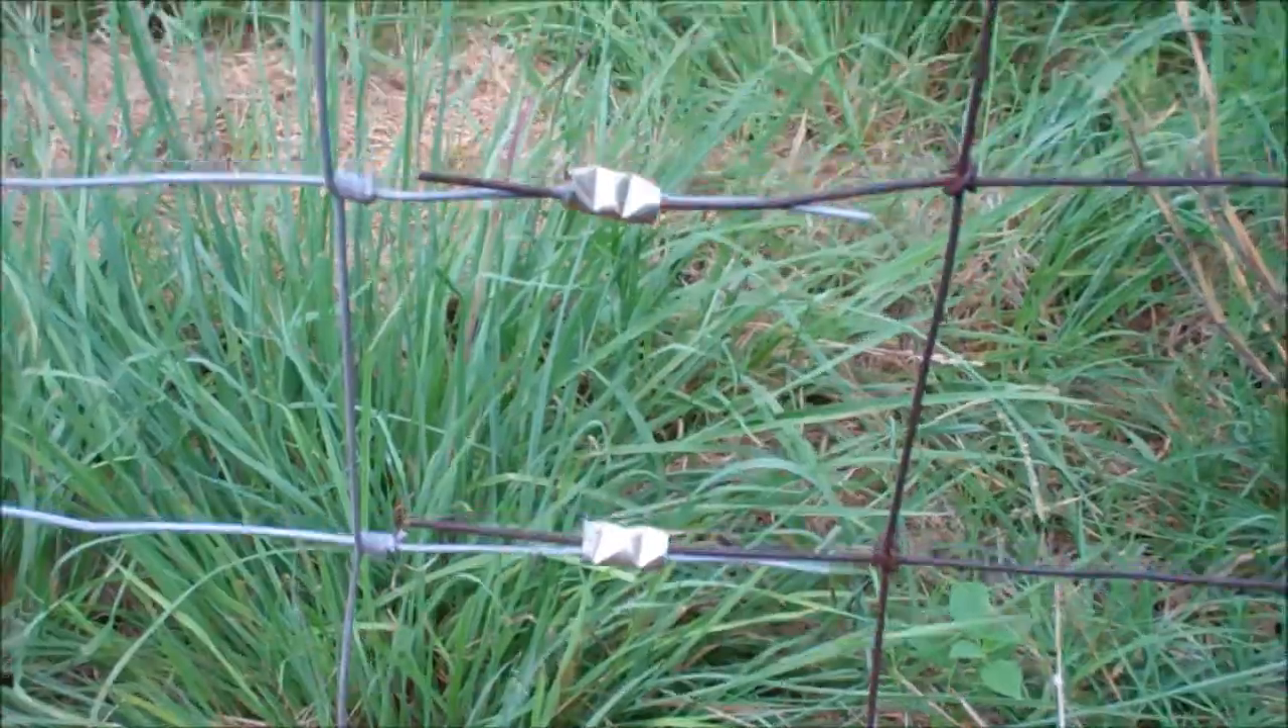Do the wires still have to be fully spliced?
No.